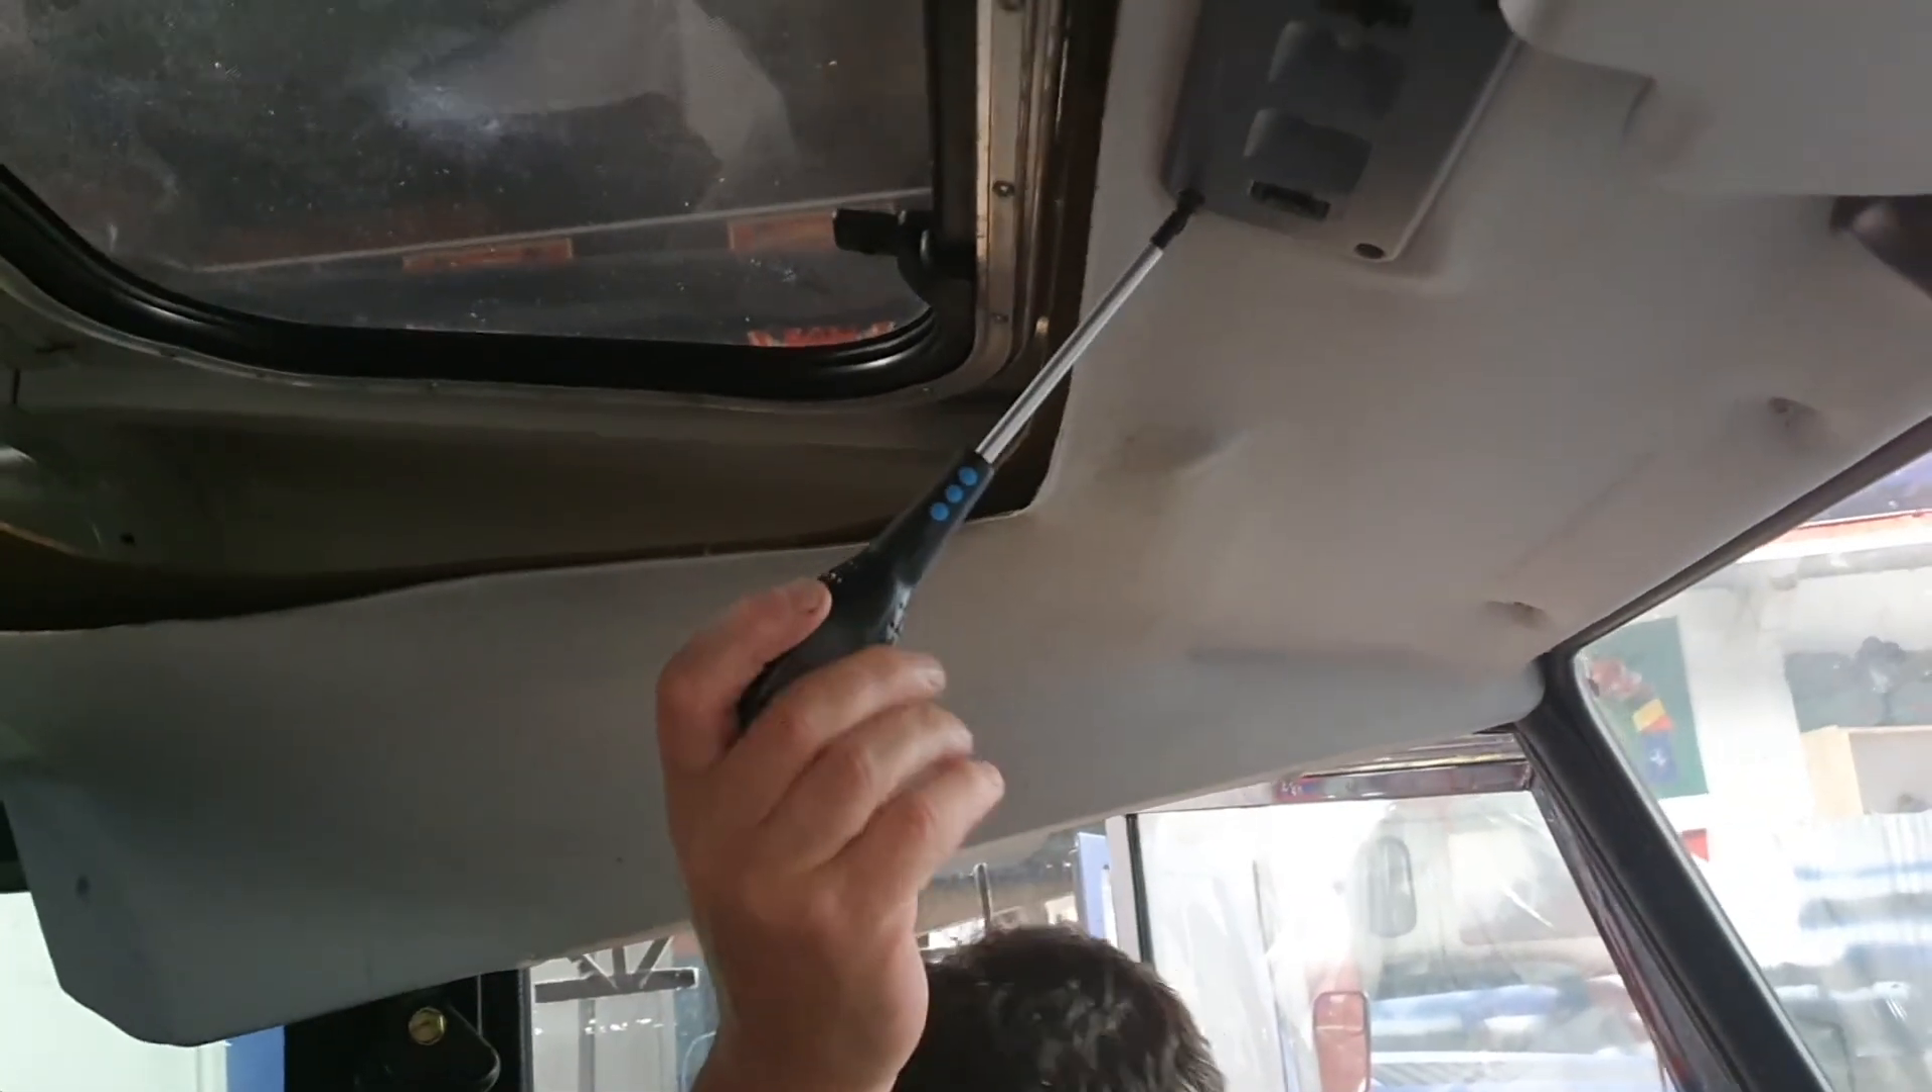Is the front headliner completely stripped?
No.